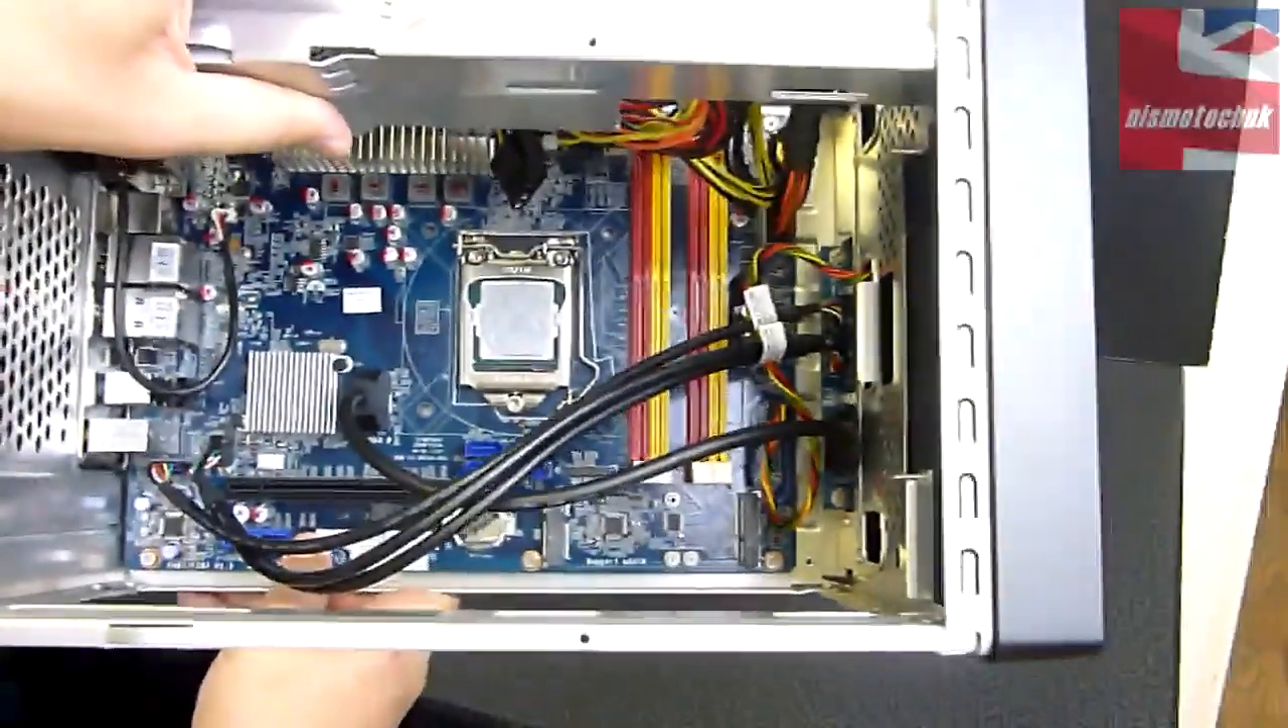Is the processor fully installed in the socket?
Yes.